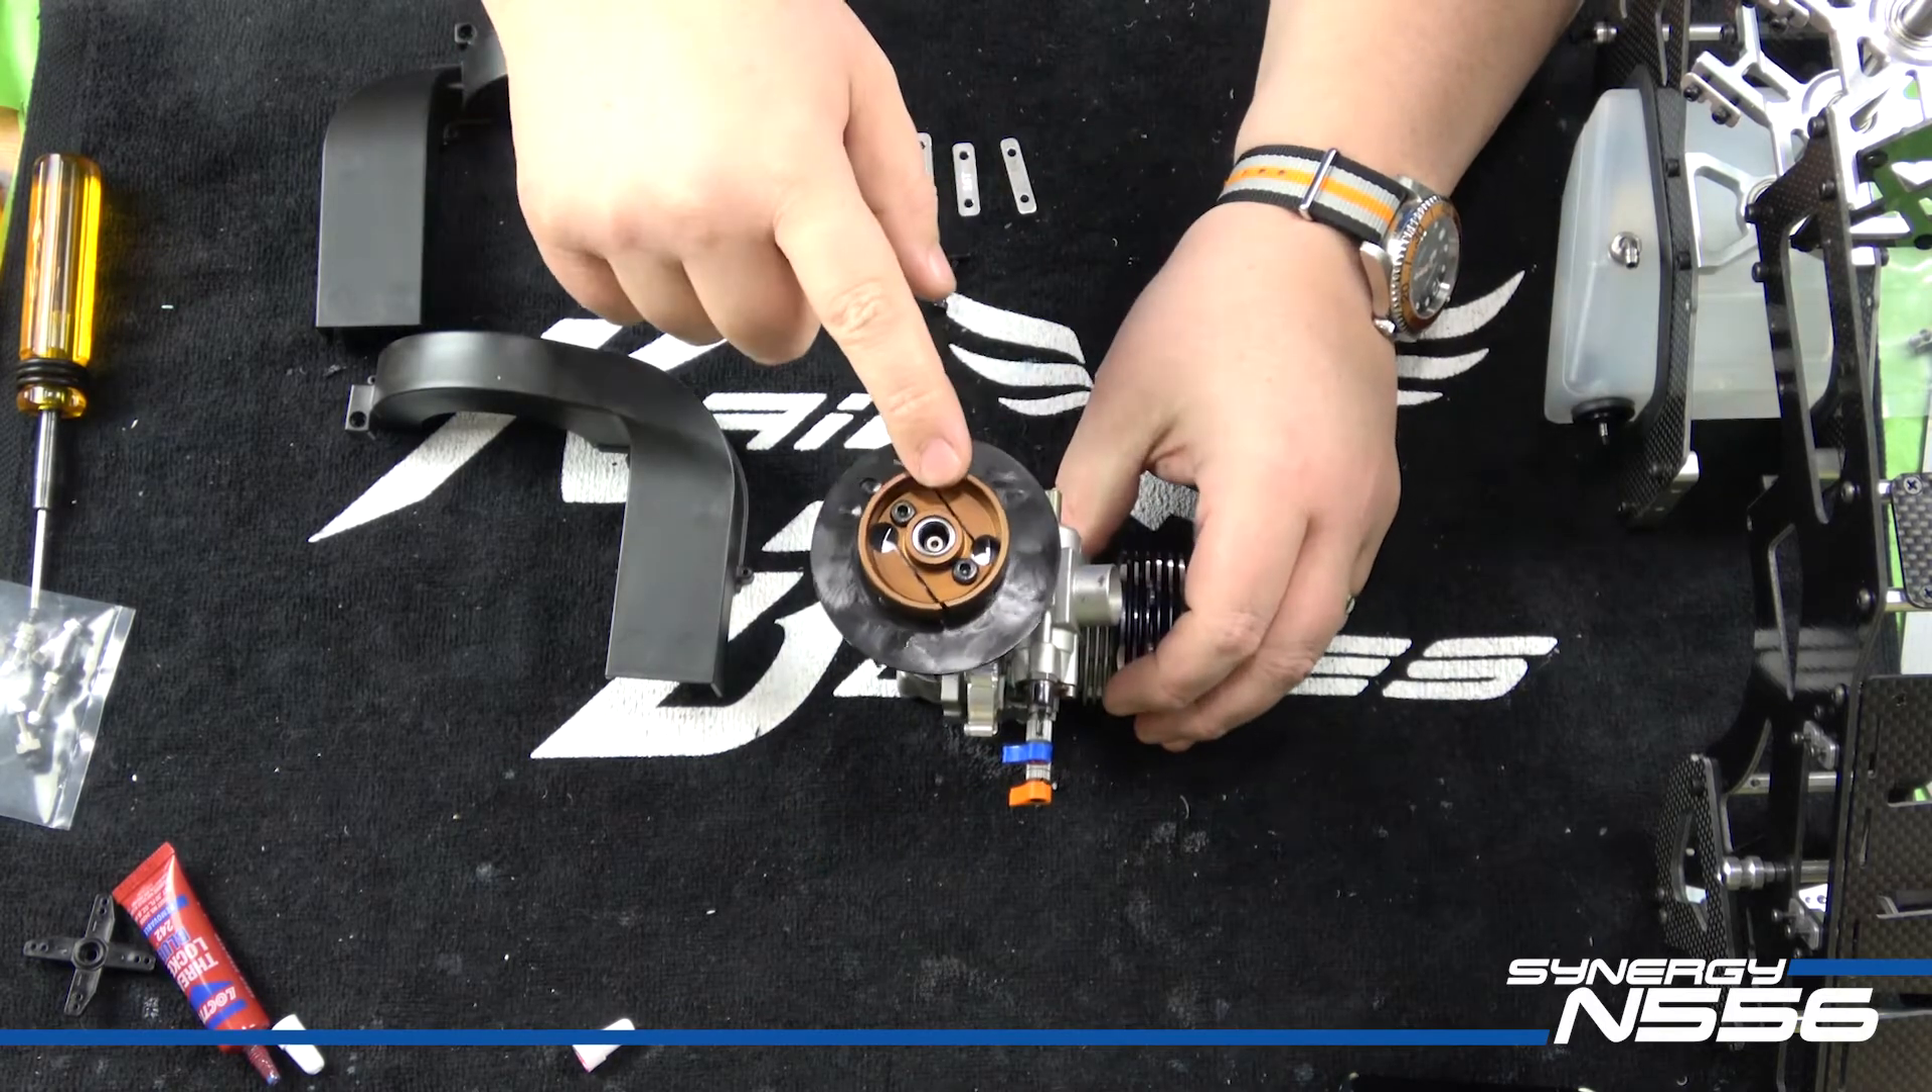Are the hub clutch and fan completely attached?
Yes.